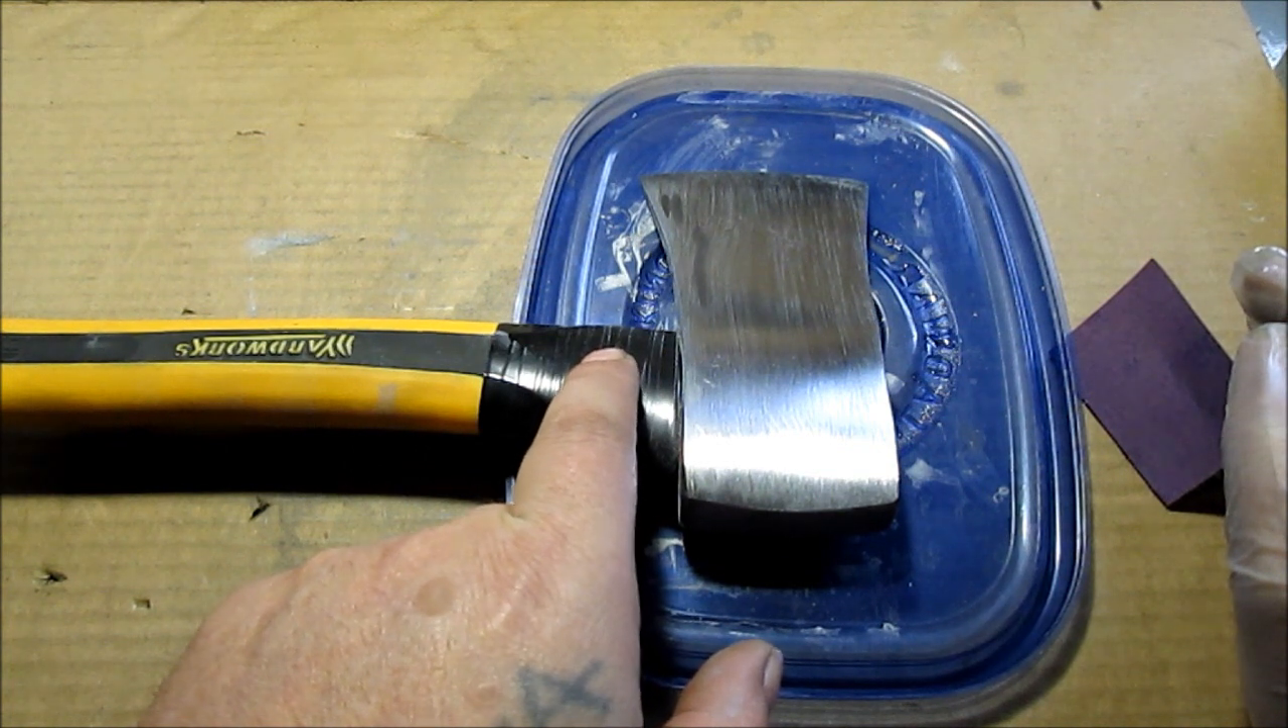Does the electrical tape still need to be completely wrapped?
No.